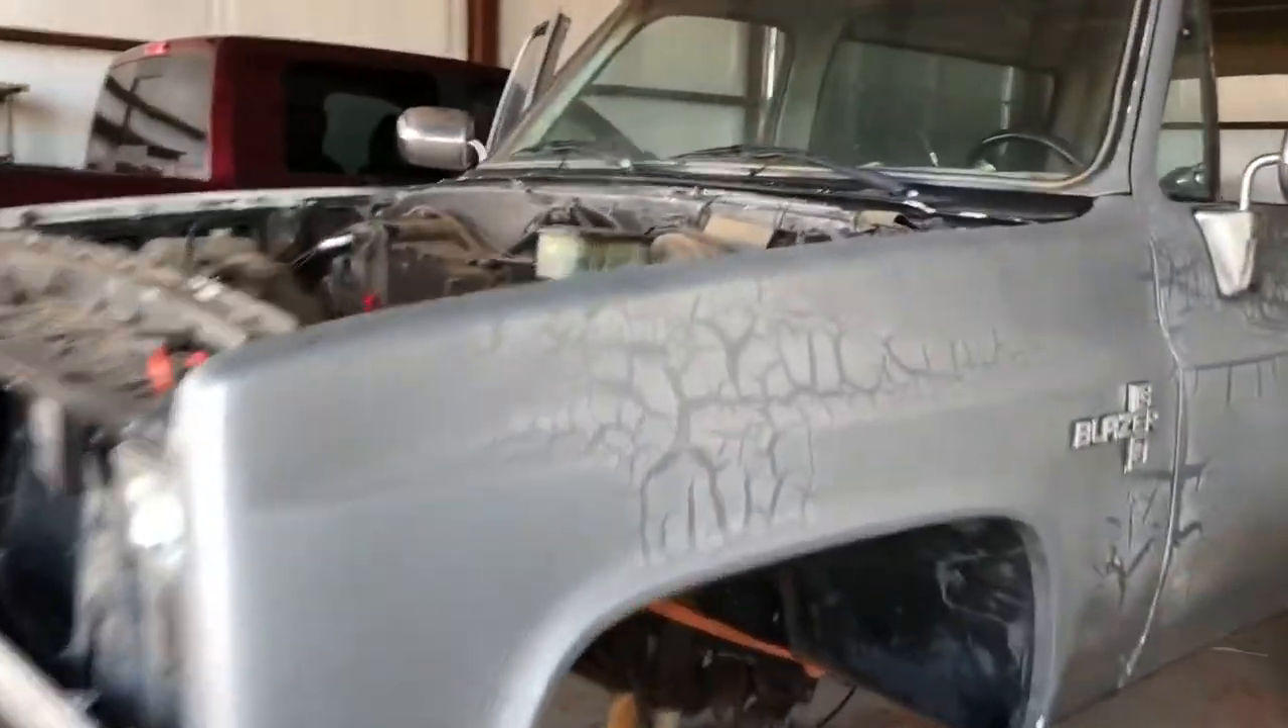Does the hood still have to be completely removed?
No.